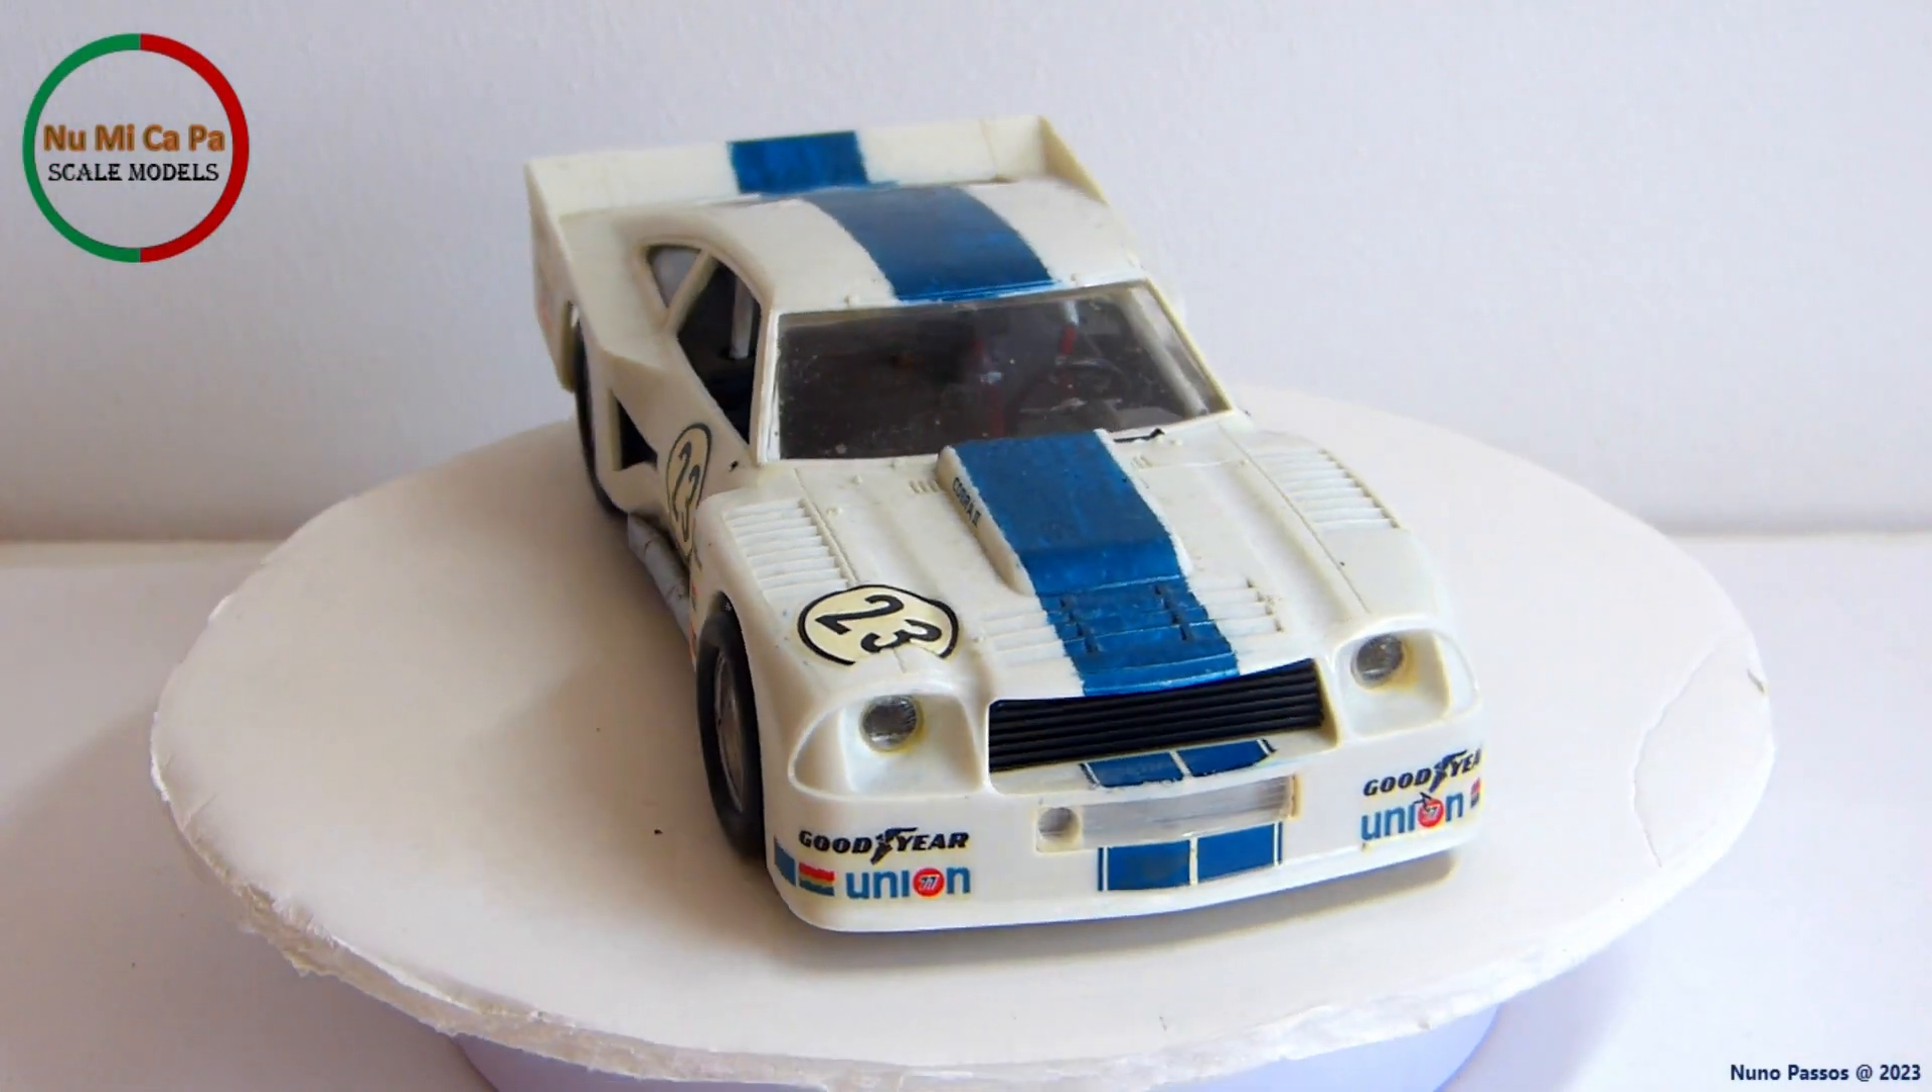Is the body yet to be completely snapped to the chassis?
No.